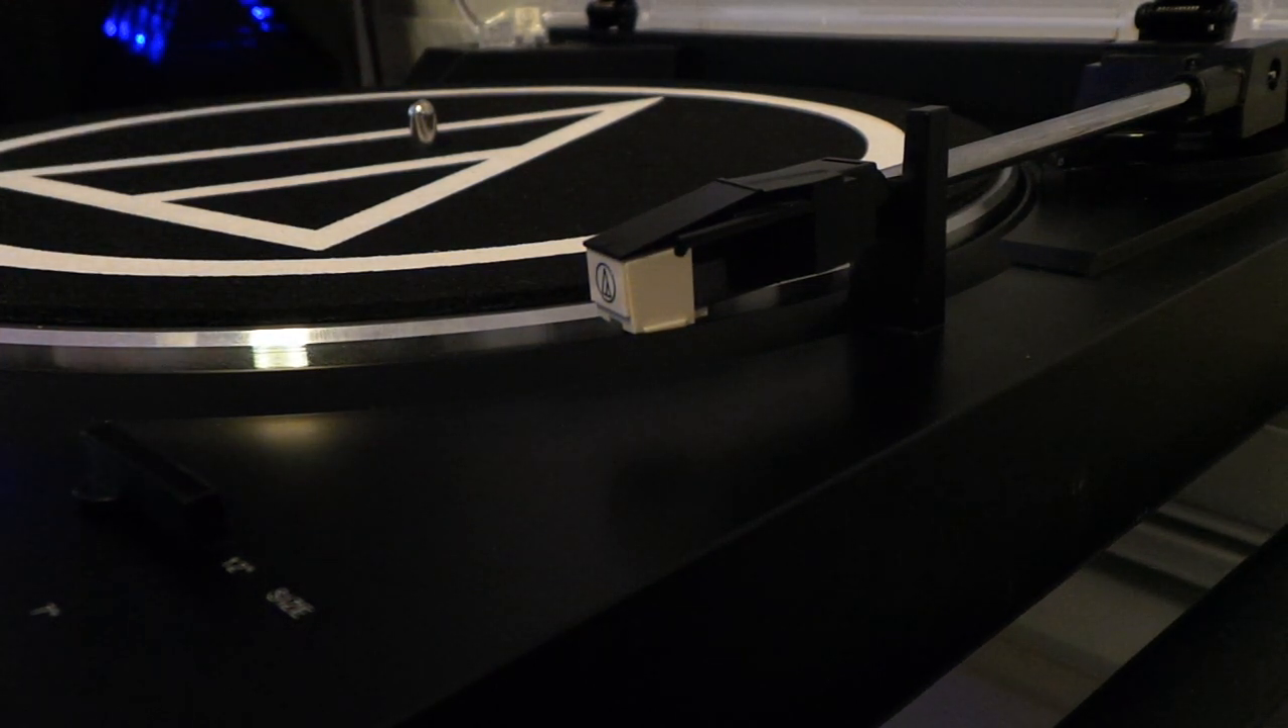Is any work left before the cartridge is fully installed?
No.